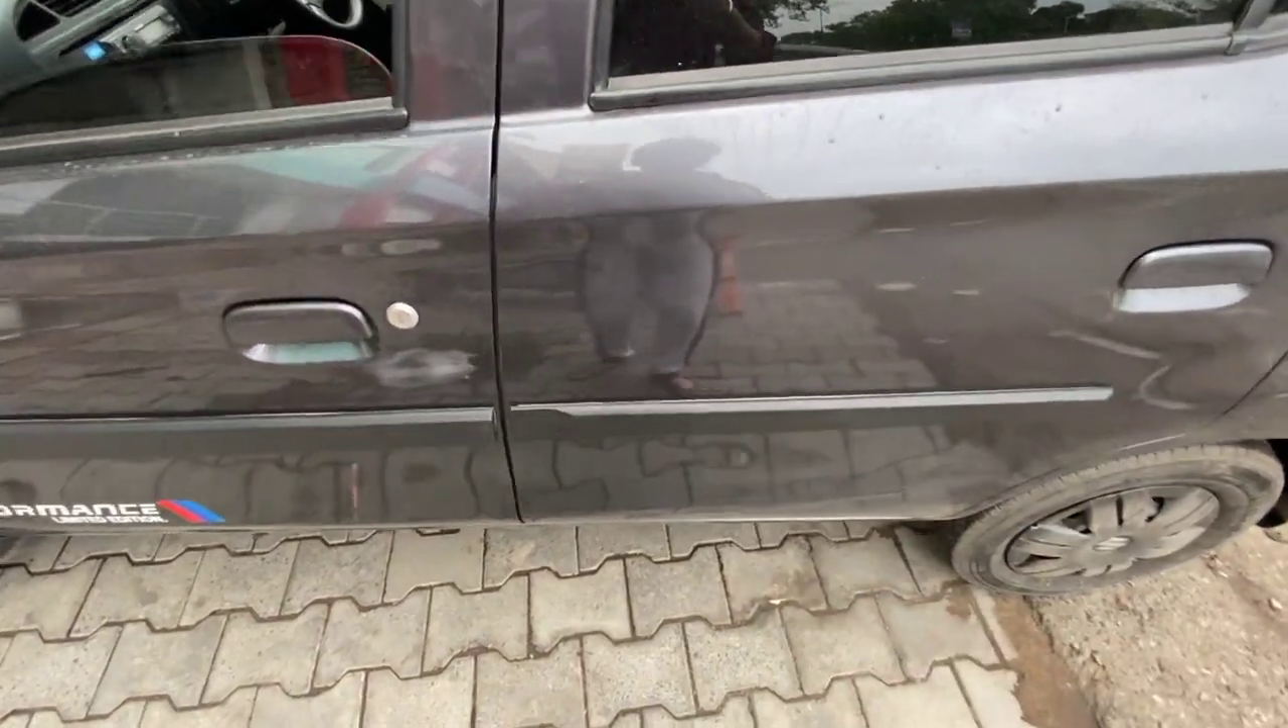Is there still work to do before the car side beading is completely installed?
No.